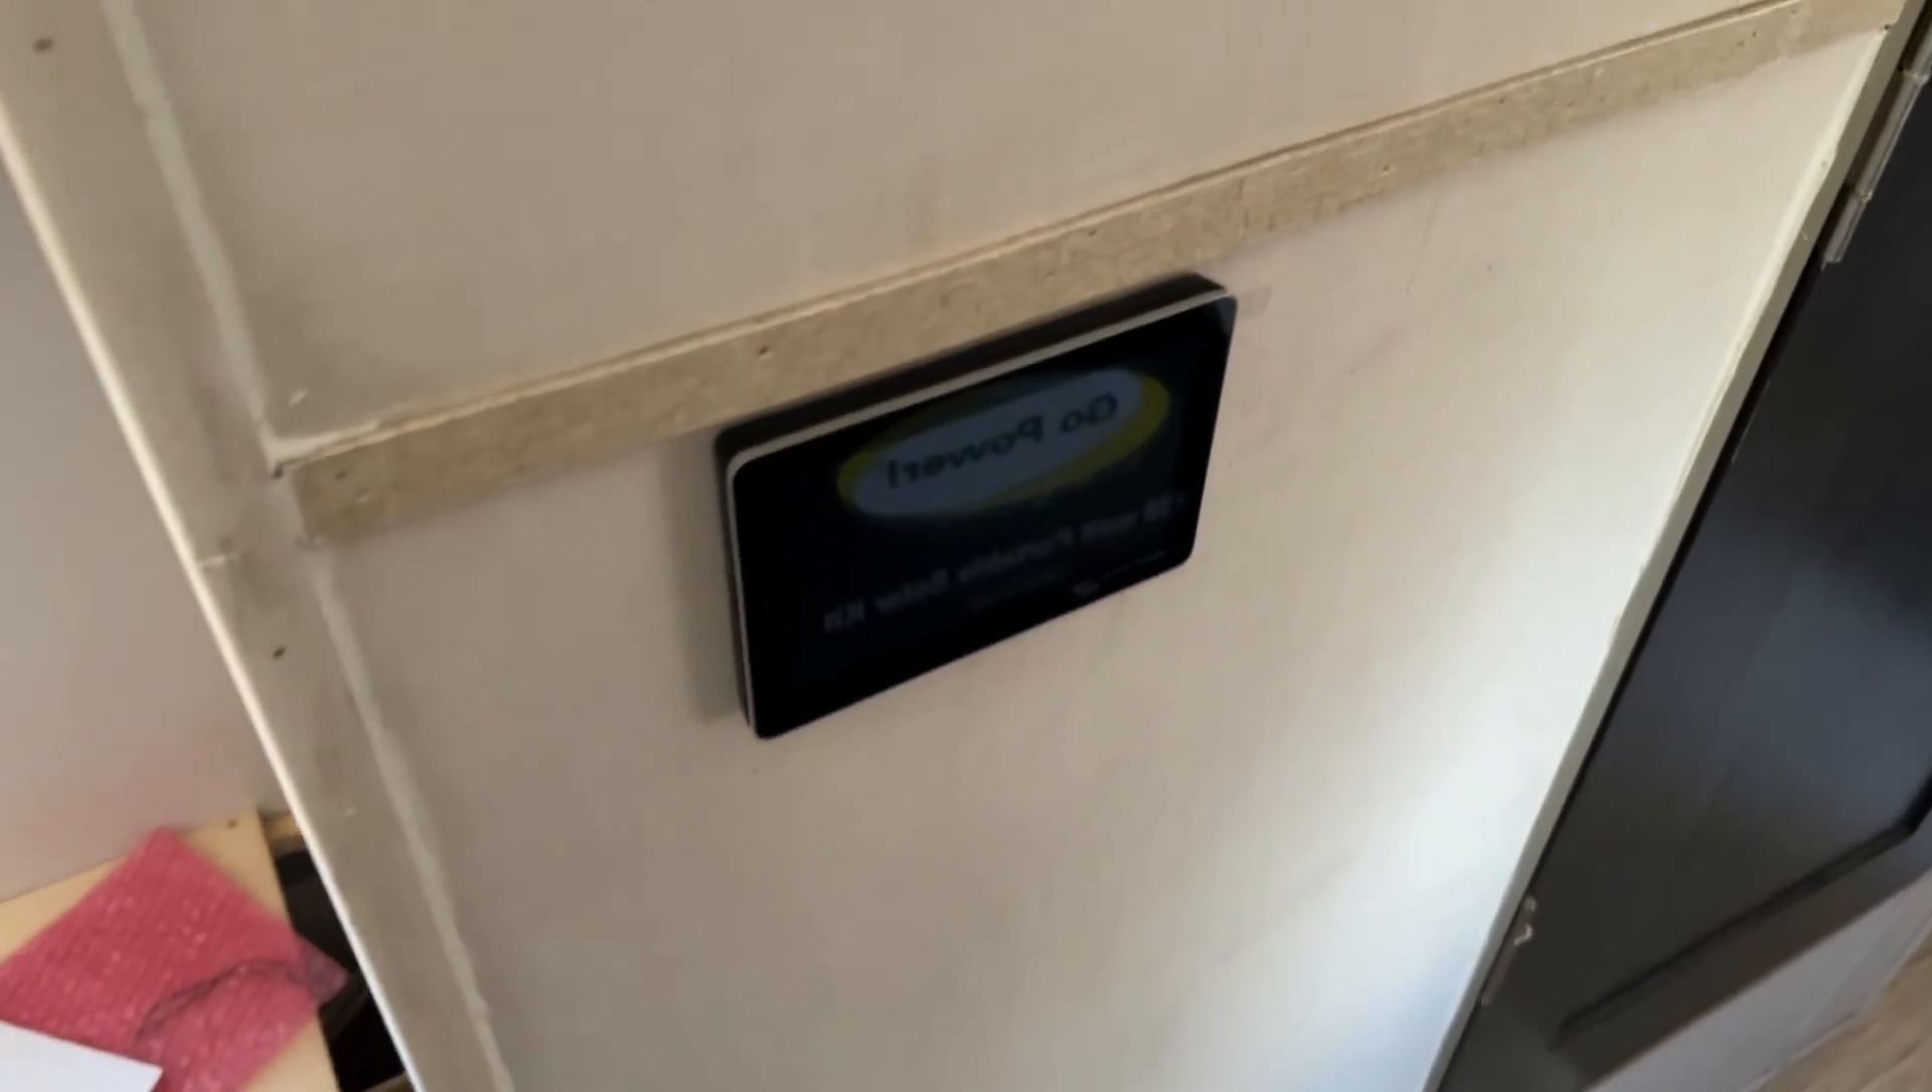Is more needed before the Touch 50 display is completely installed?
No.